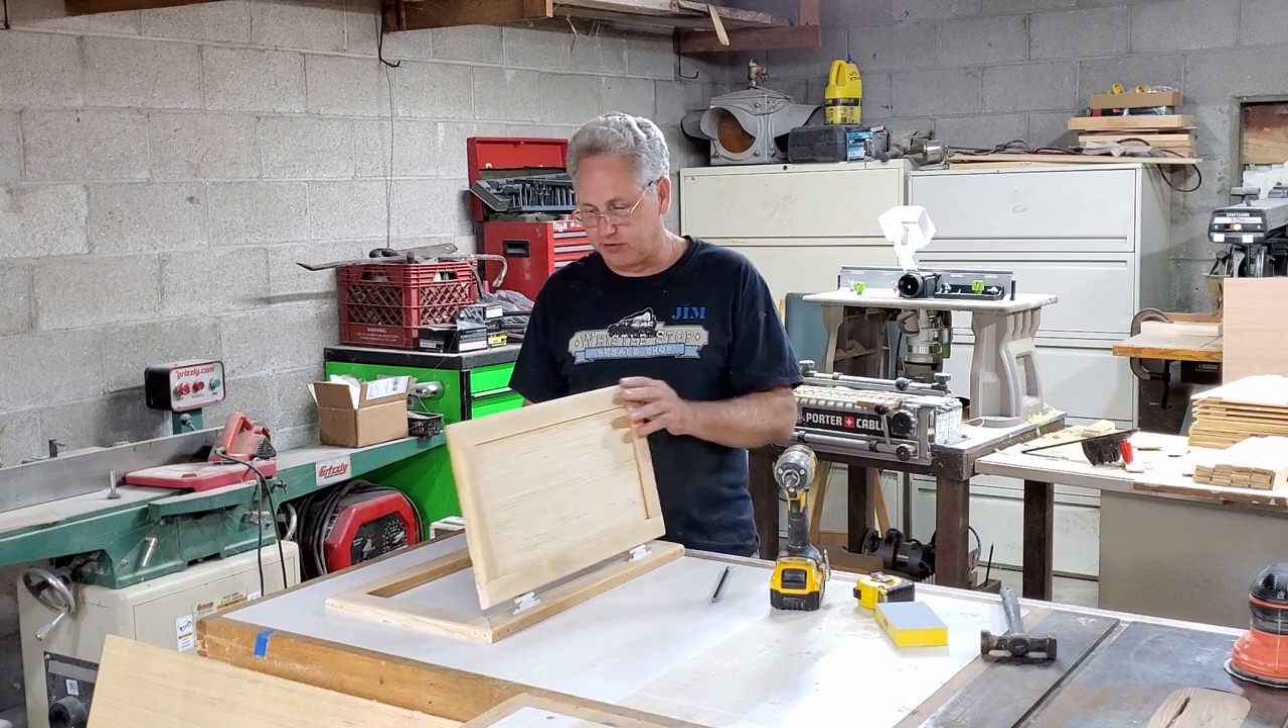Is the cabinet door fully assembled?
Yes.